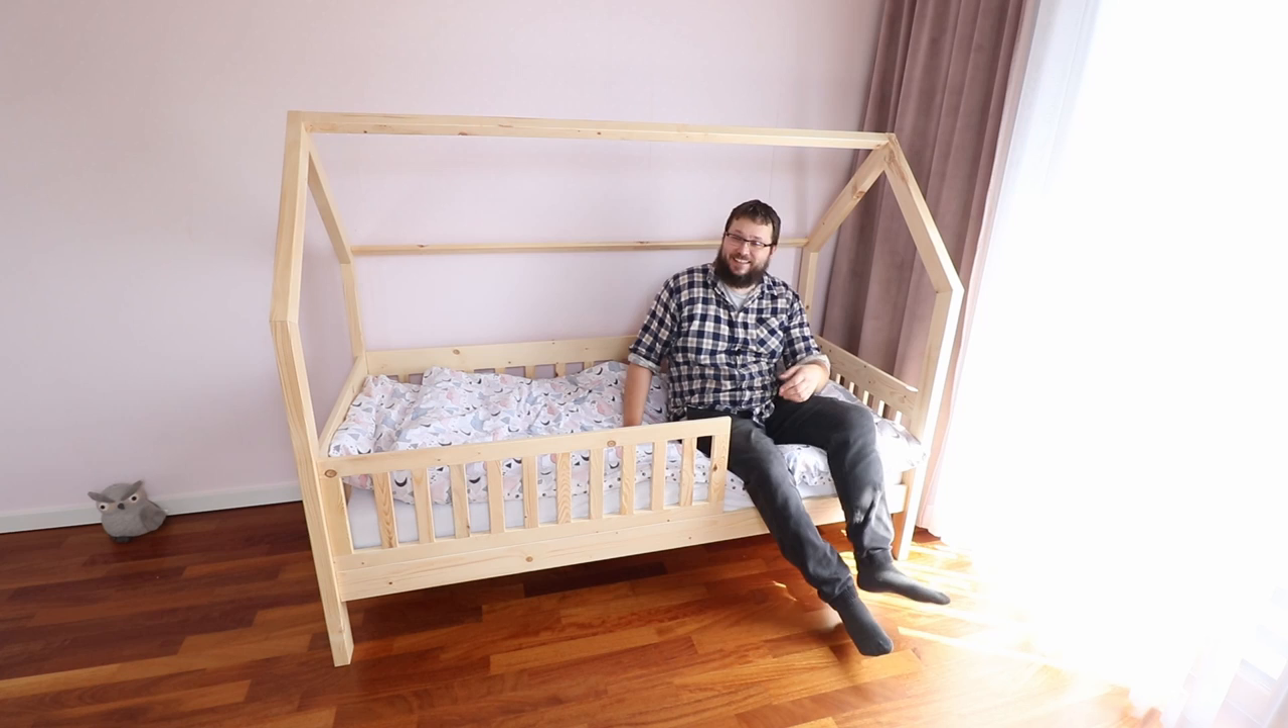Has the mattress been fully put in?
Yes.